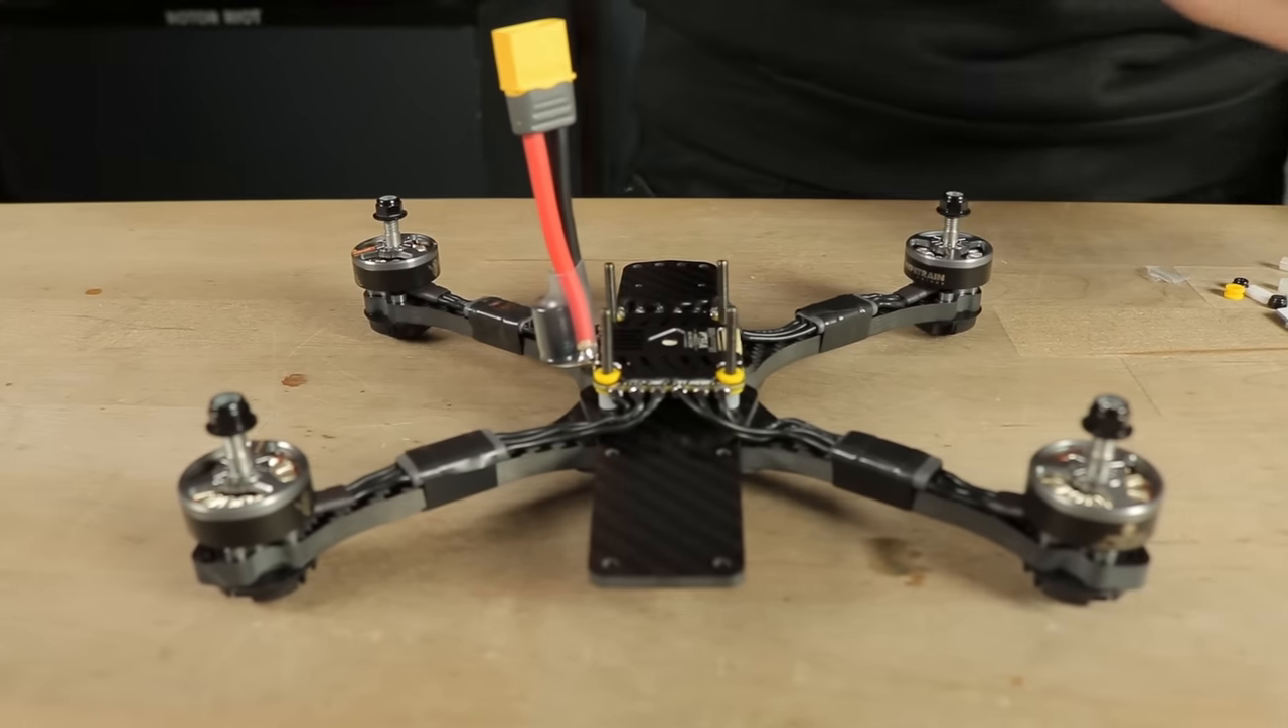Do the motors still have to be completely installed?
No.